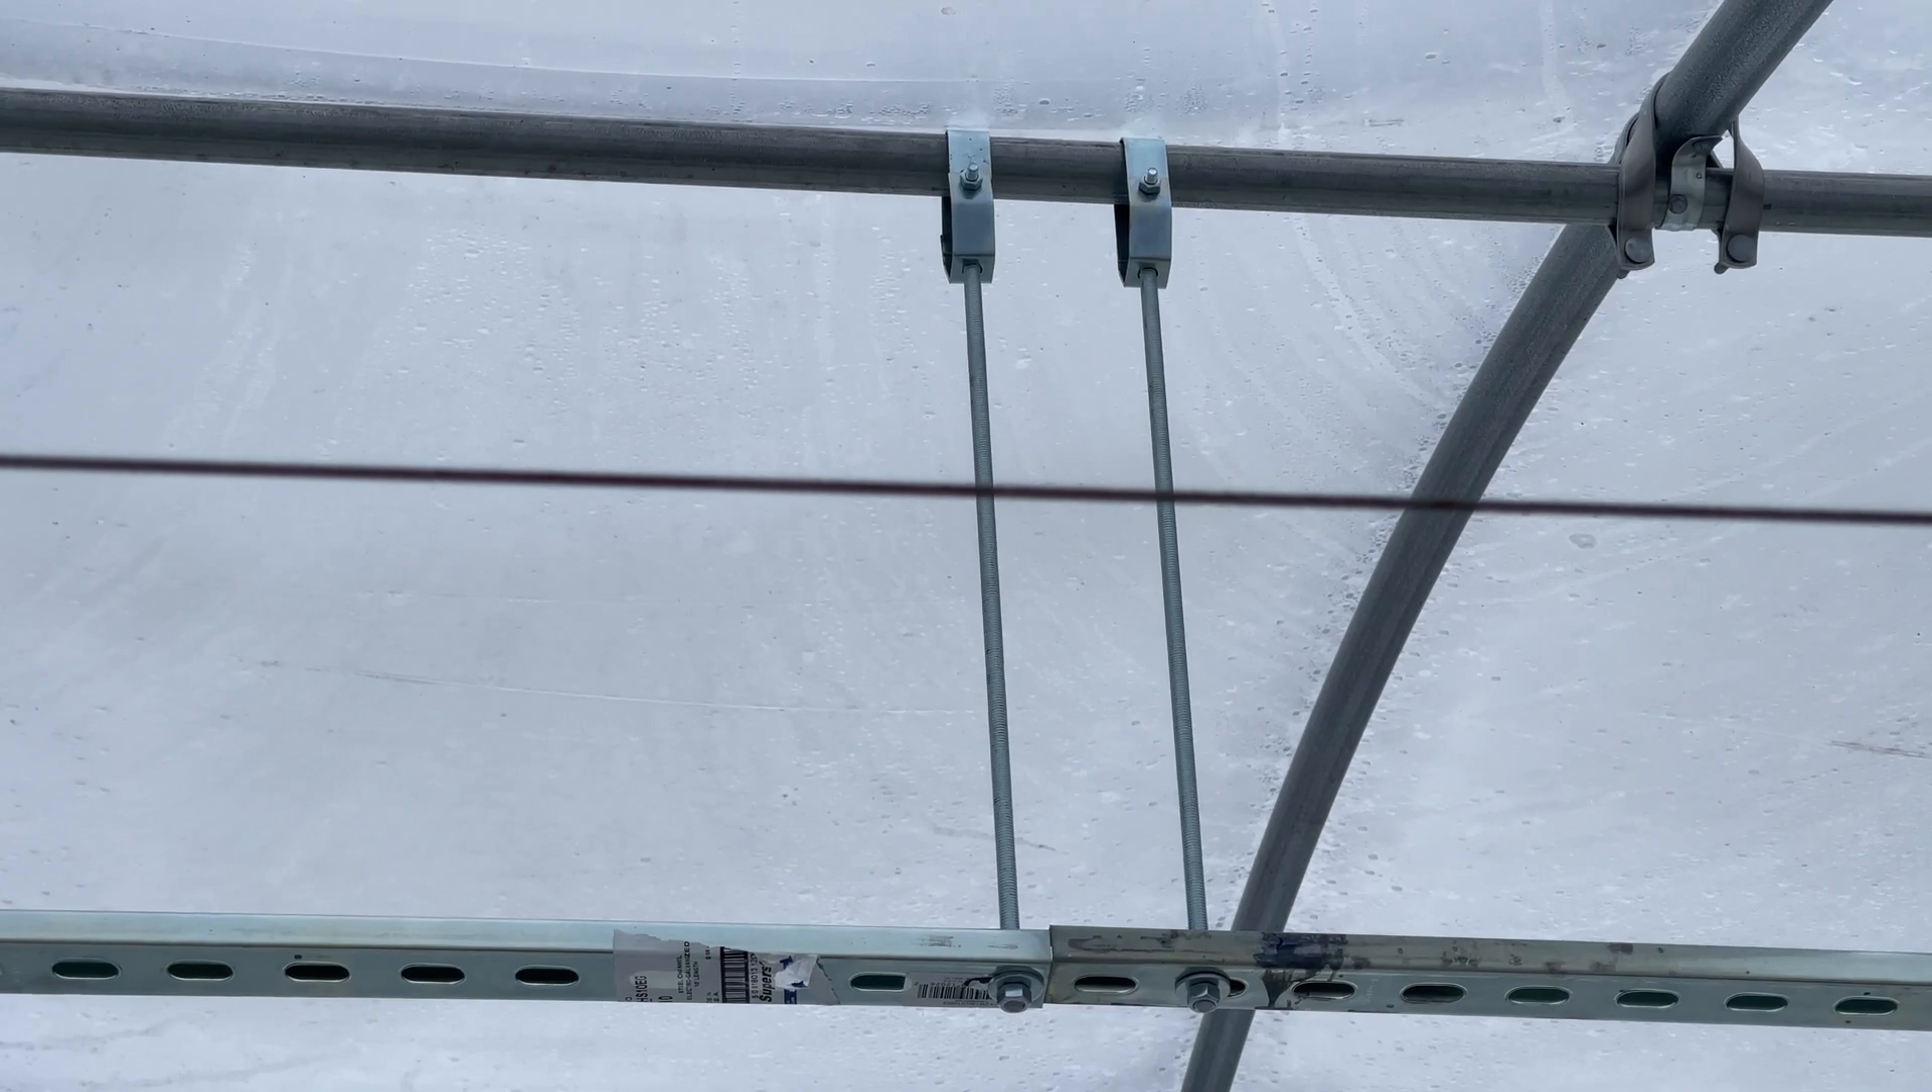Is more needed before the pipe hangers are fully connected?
No.